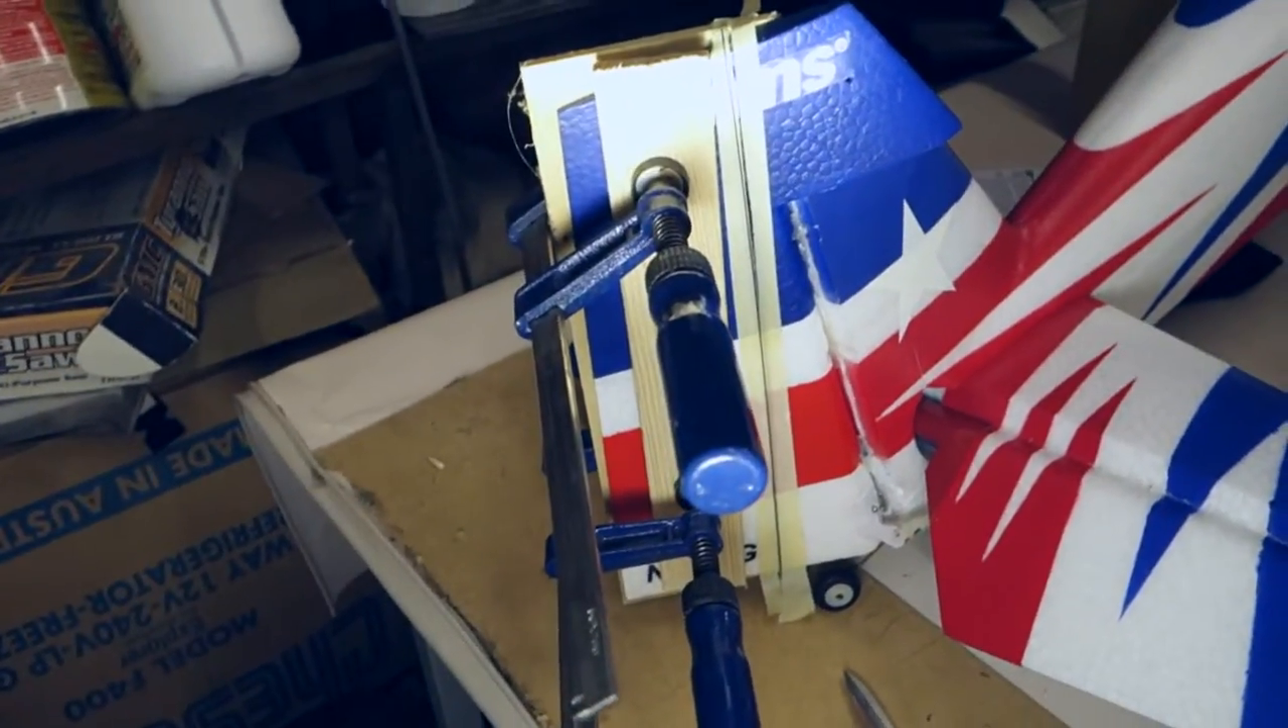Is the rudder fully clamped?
Yes.